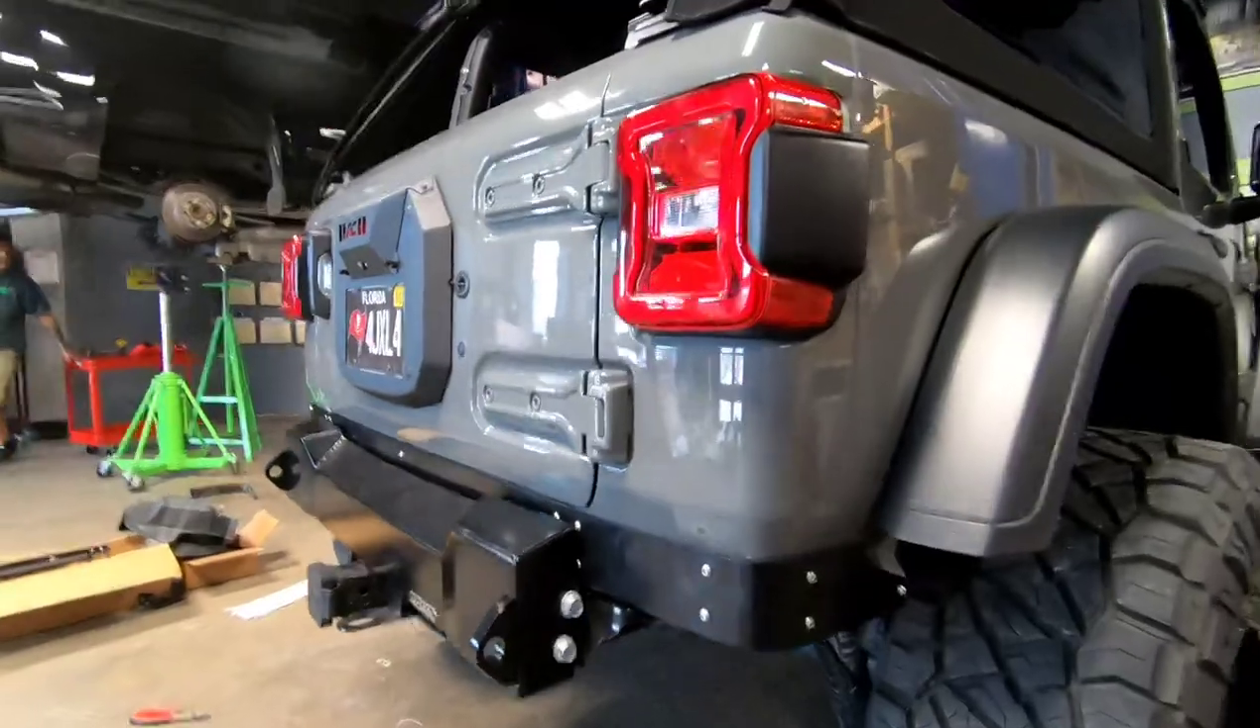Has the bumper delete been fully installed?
Yes.